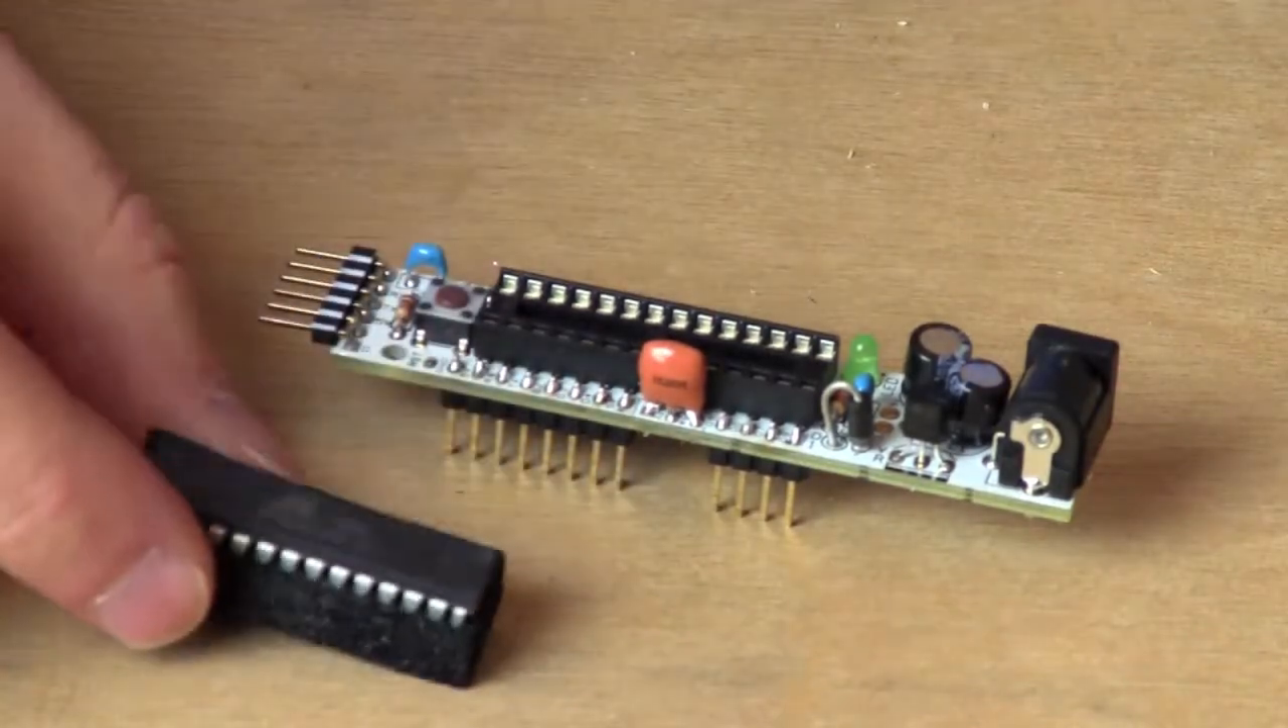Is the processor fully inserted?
No.